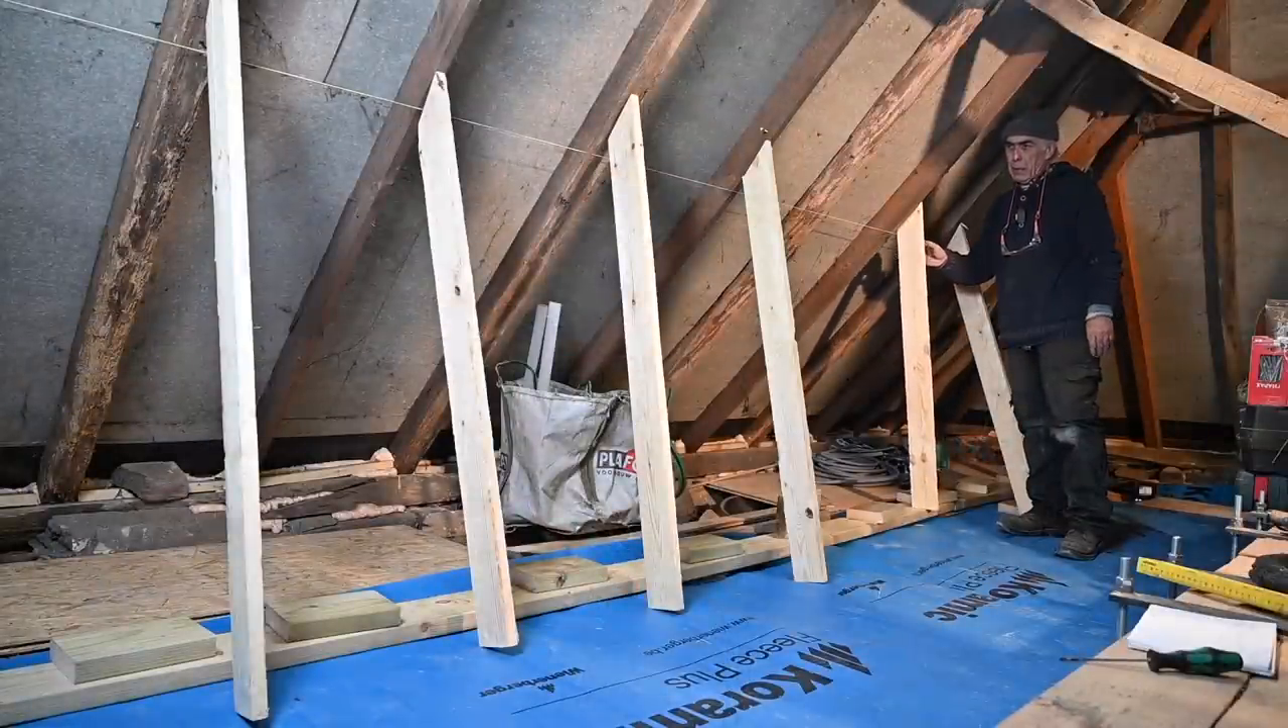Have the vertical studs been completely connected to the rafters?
No.